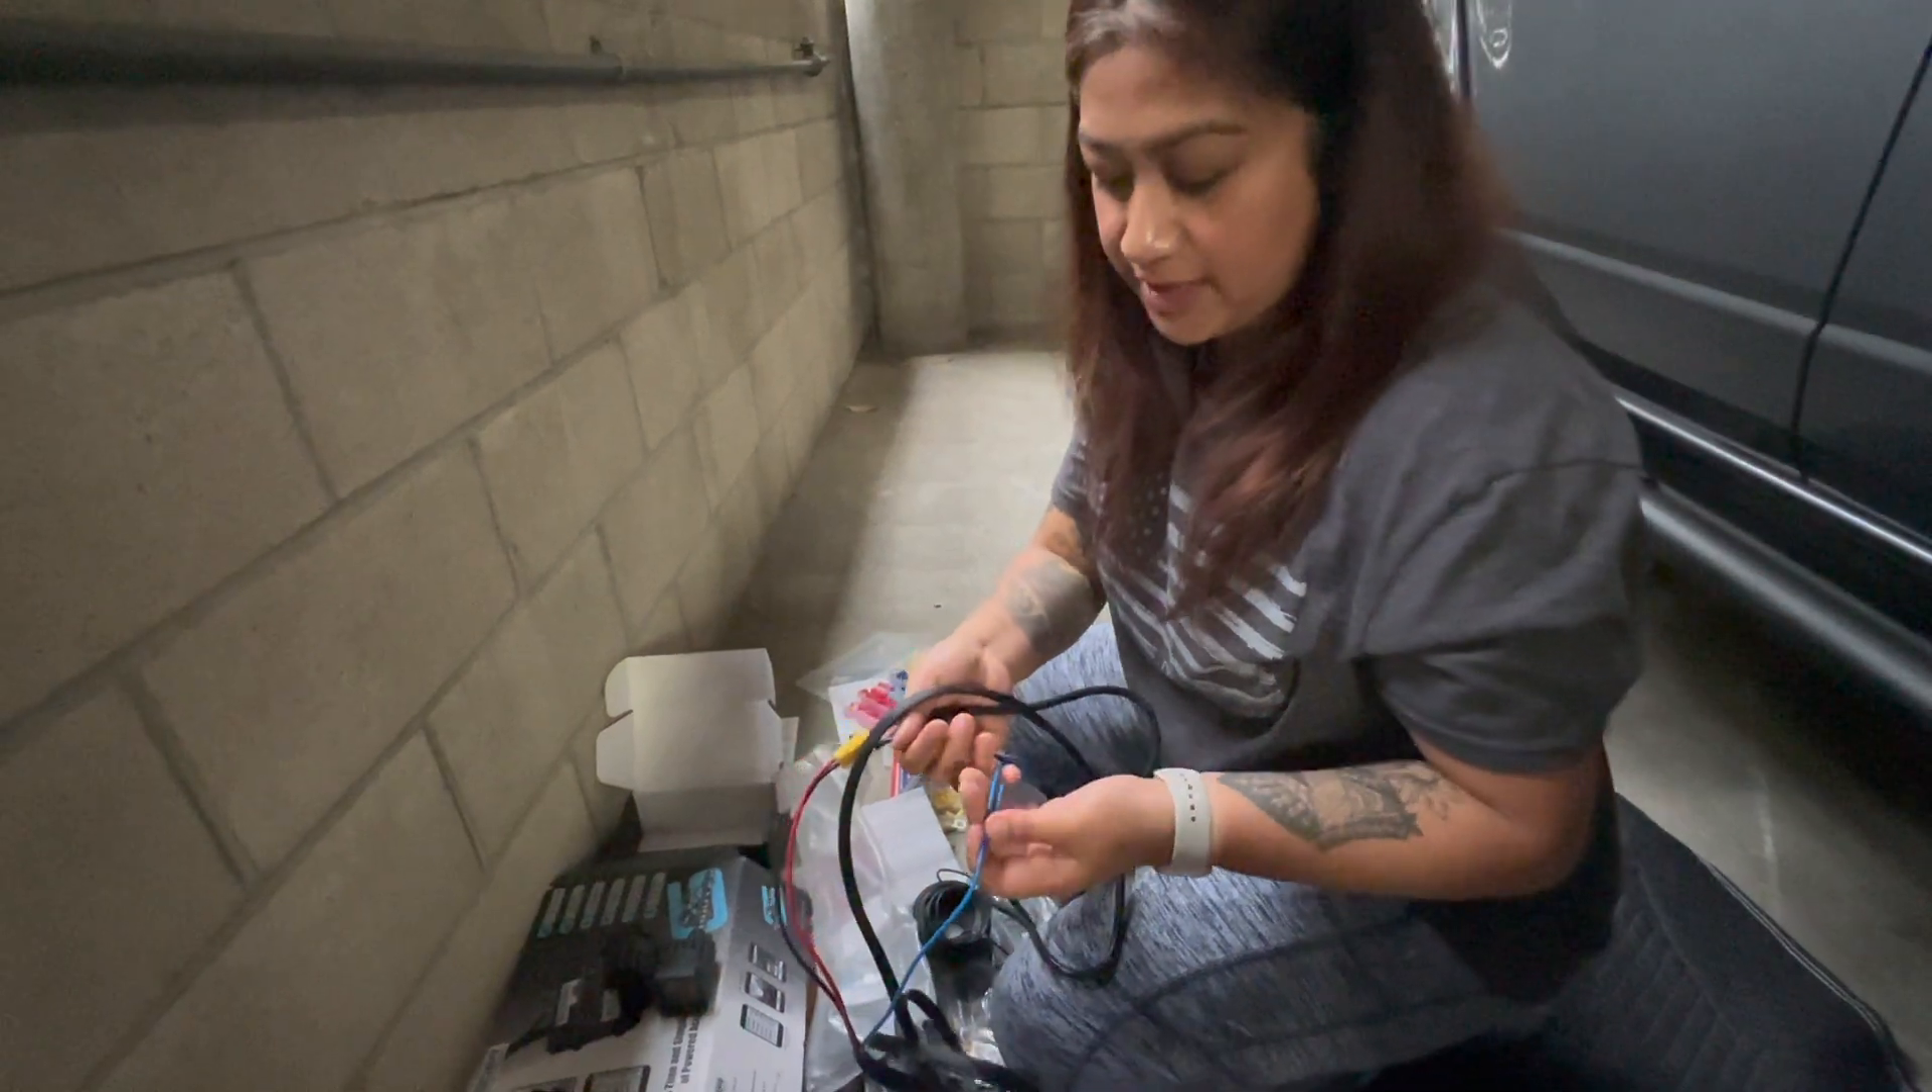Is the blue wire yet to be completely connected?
Yes.